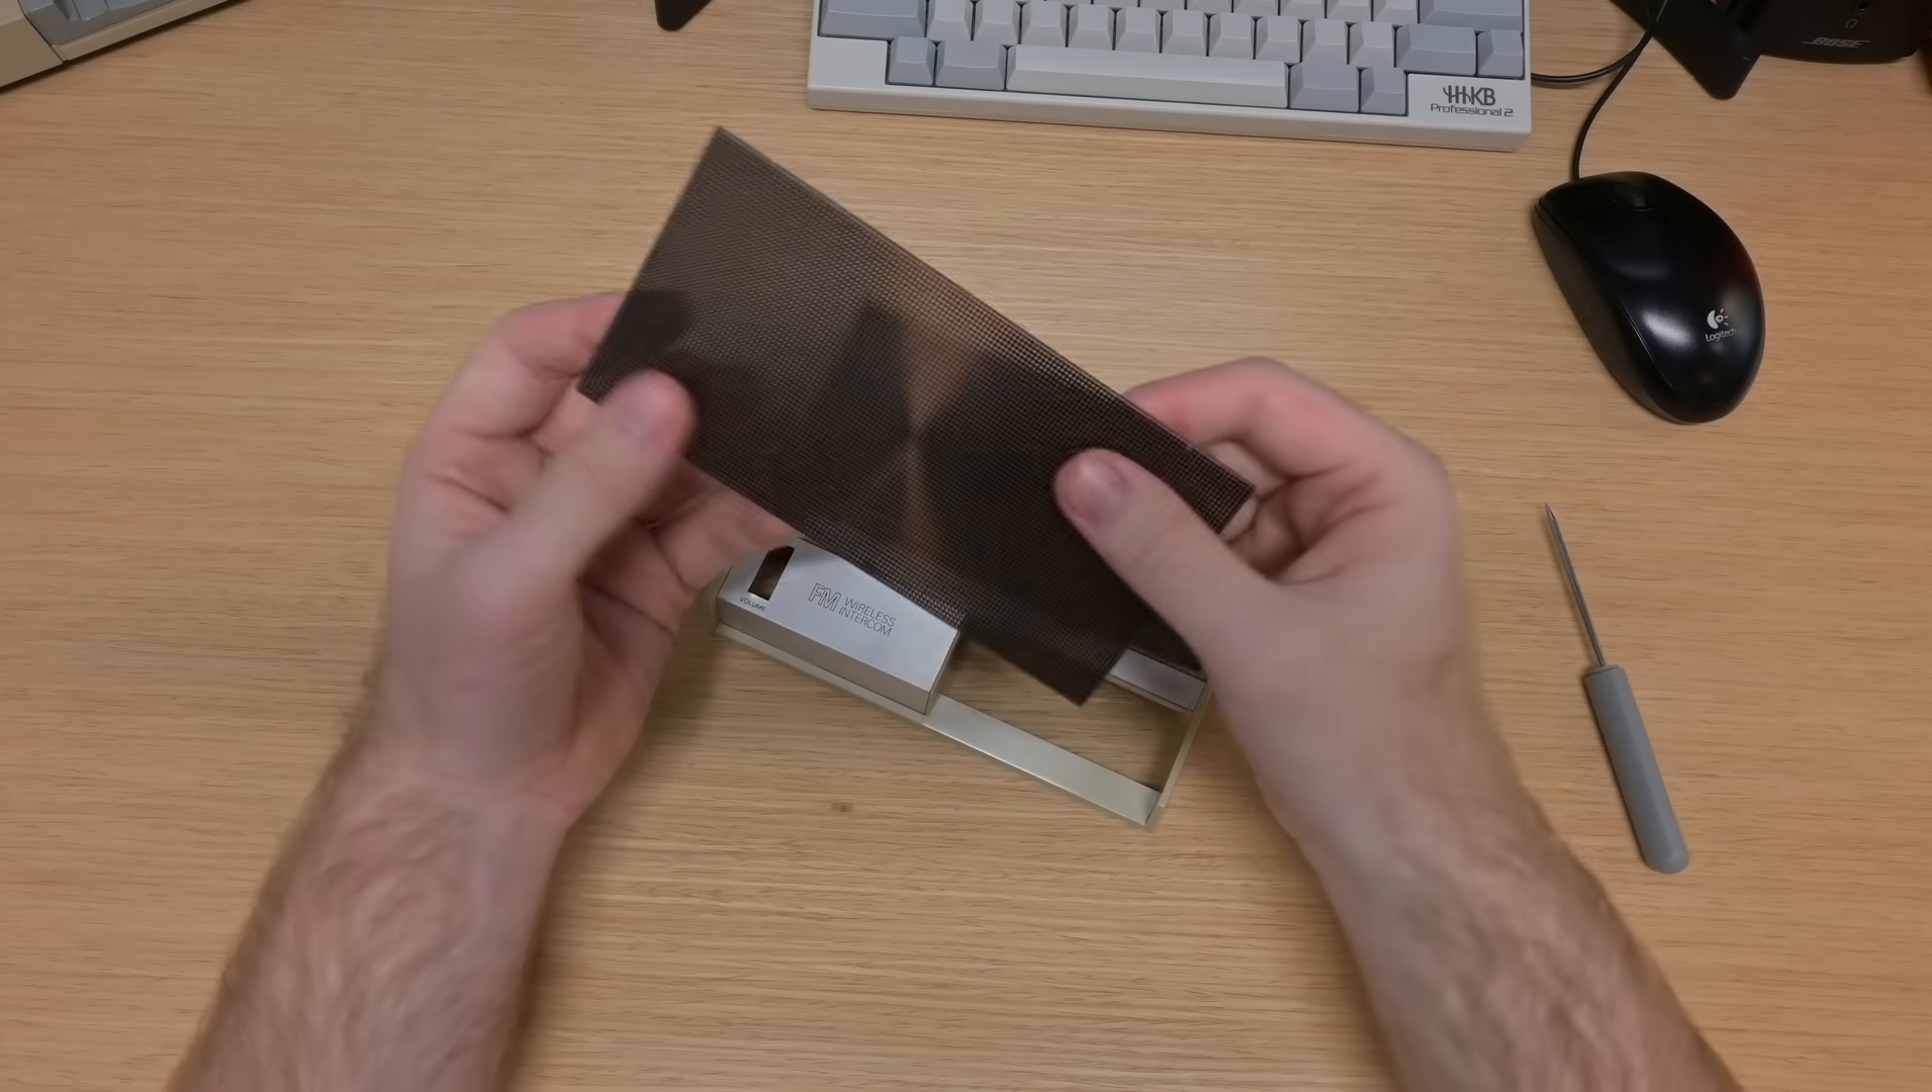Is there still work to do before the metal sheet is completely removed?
No.